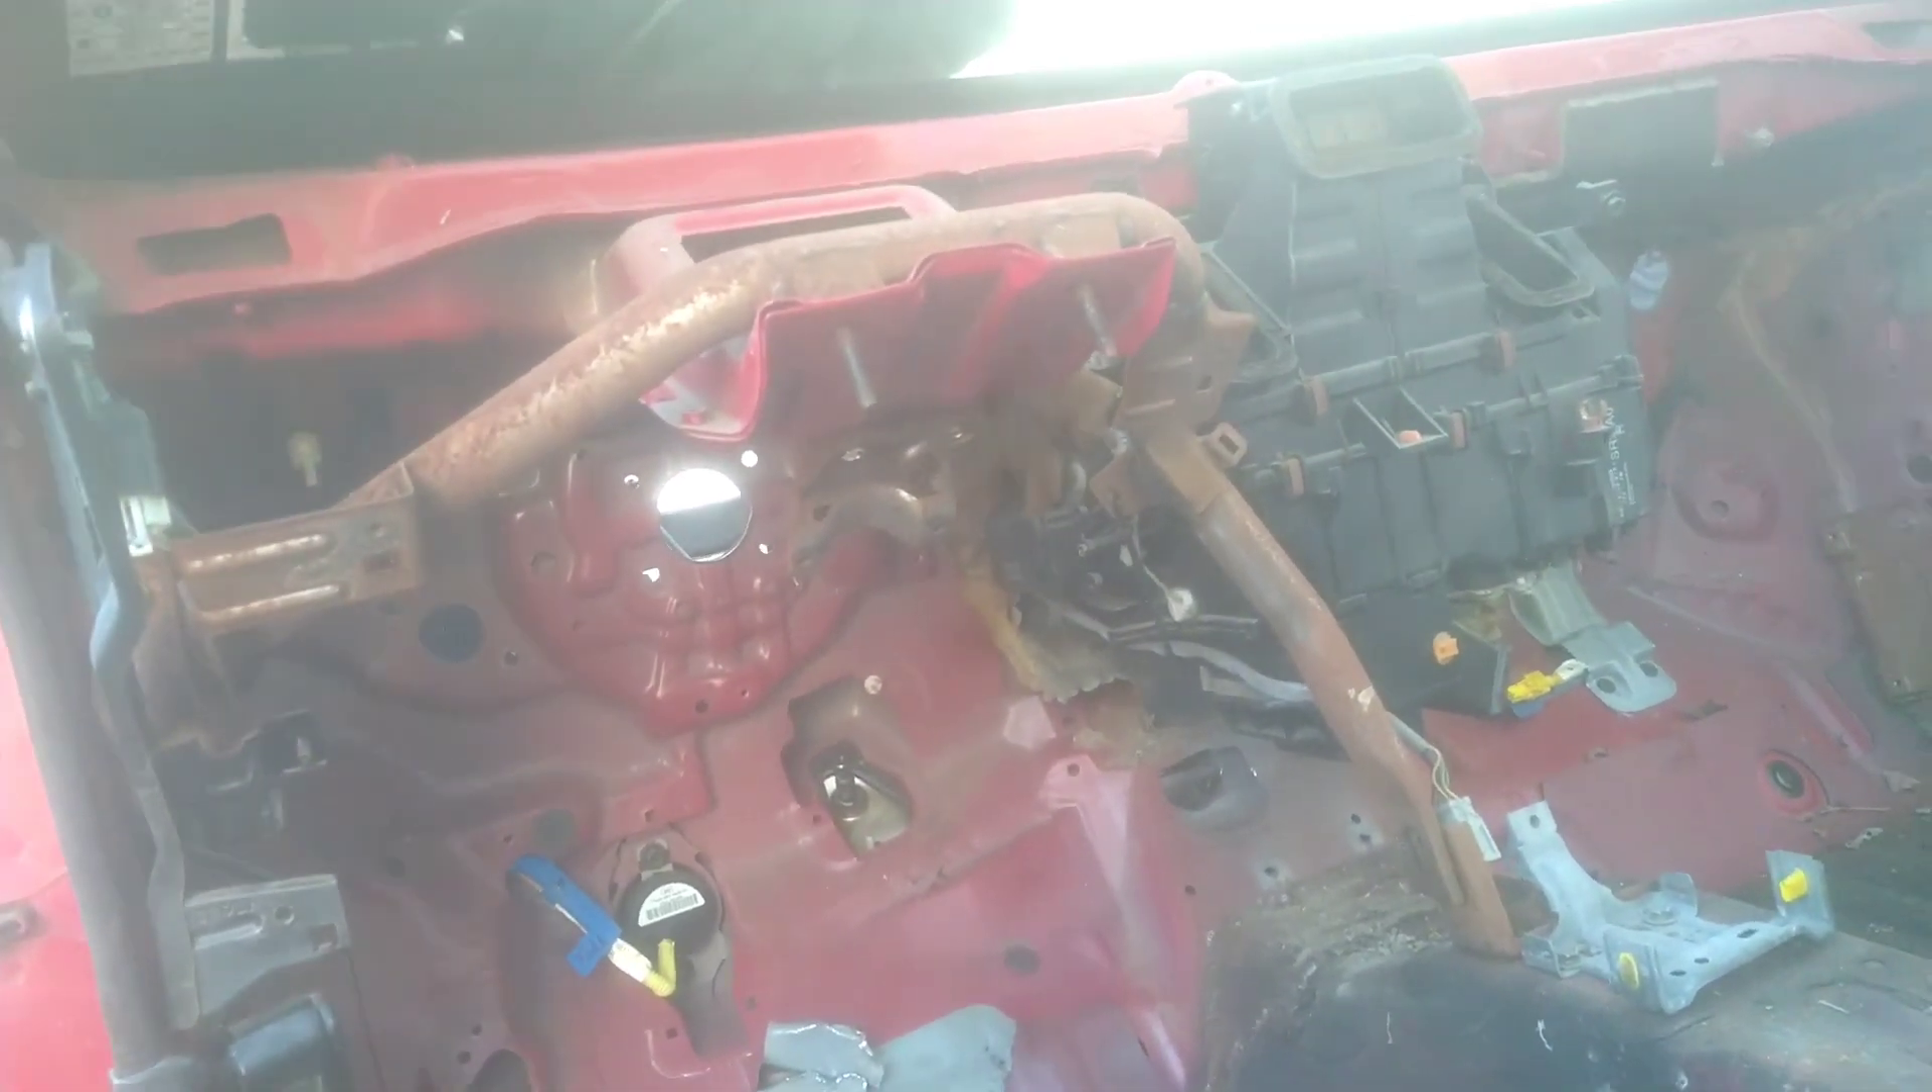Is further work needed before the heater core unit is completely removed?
Yes.